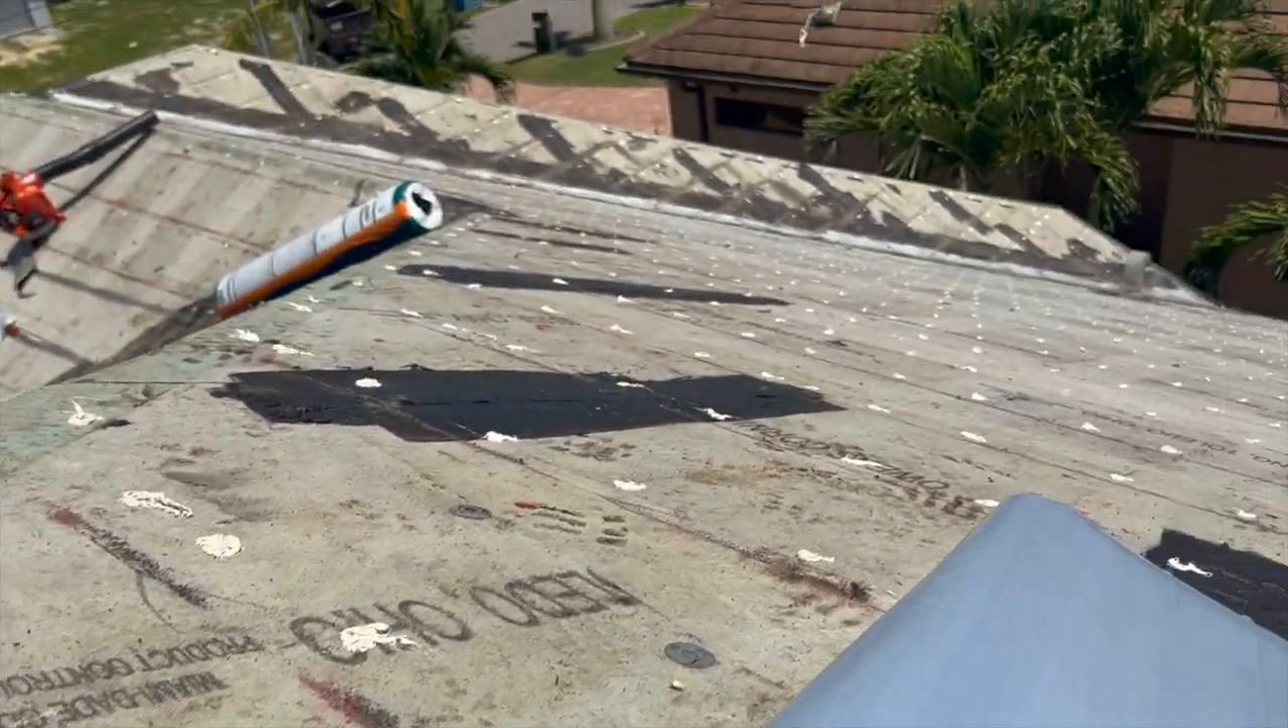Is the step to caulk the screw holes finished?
Yes.